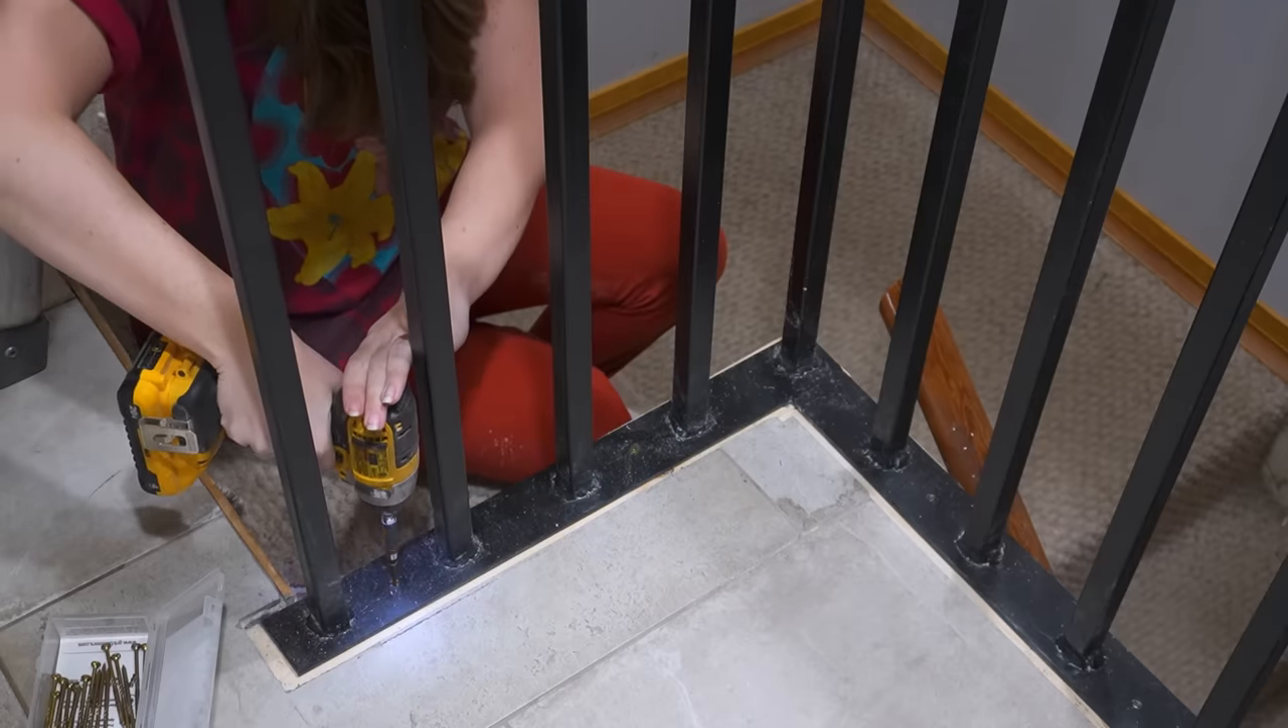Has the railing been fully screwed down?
No.